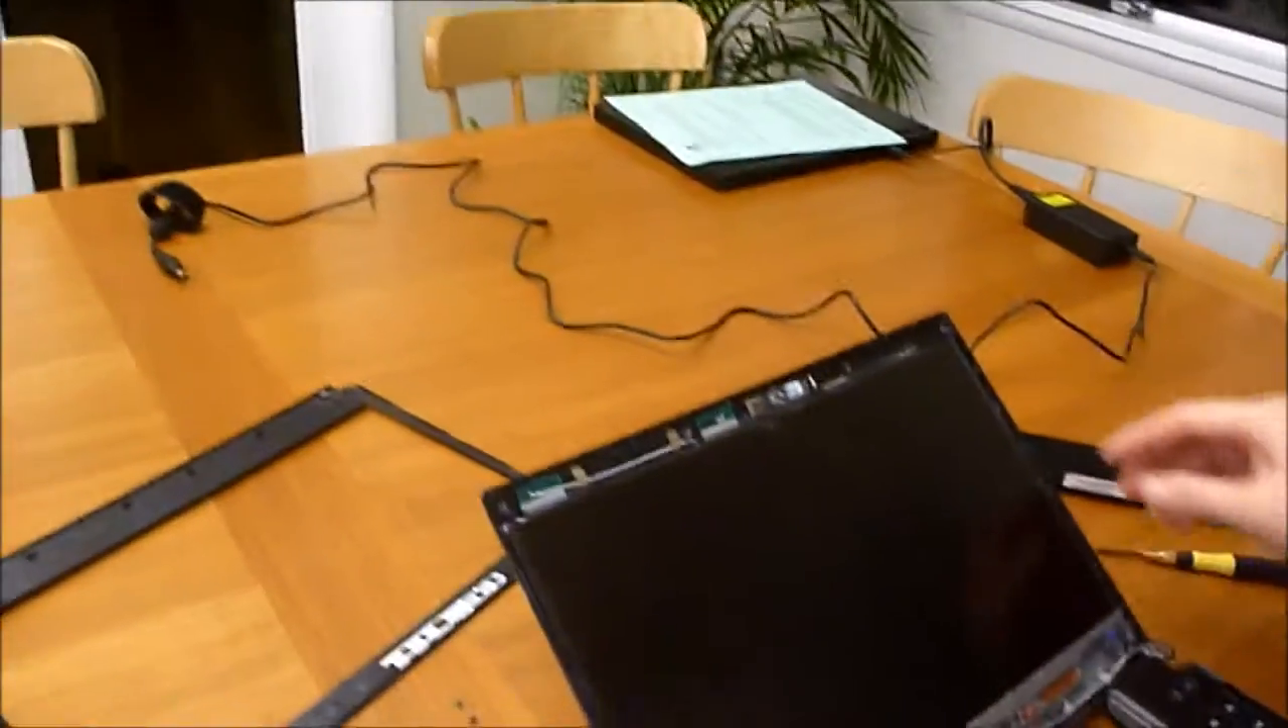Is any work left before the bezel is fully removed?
No.